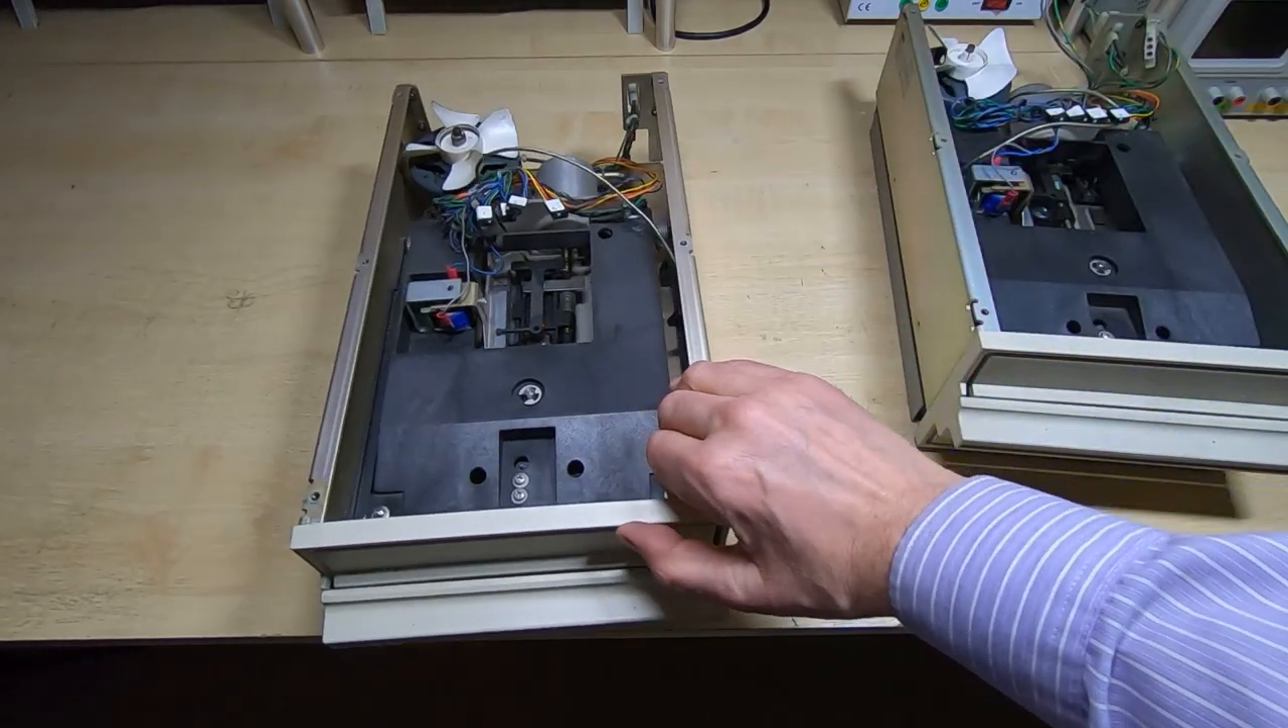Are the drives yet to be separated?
No.